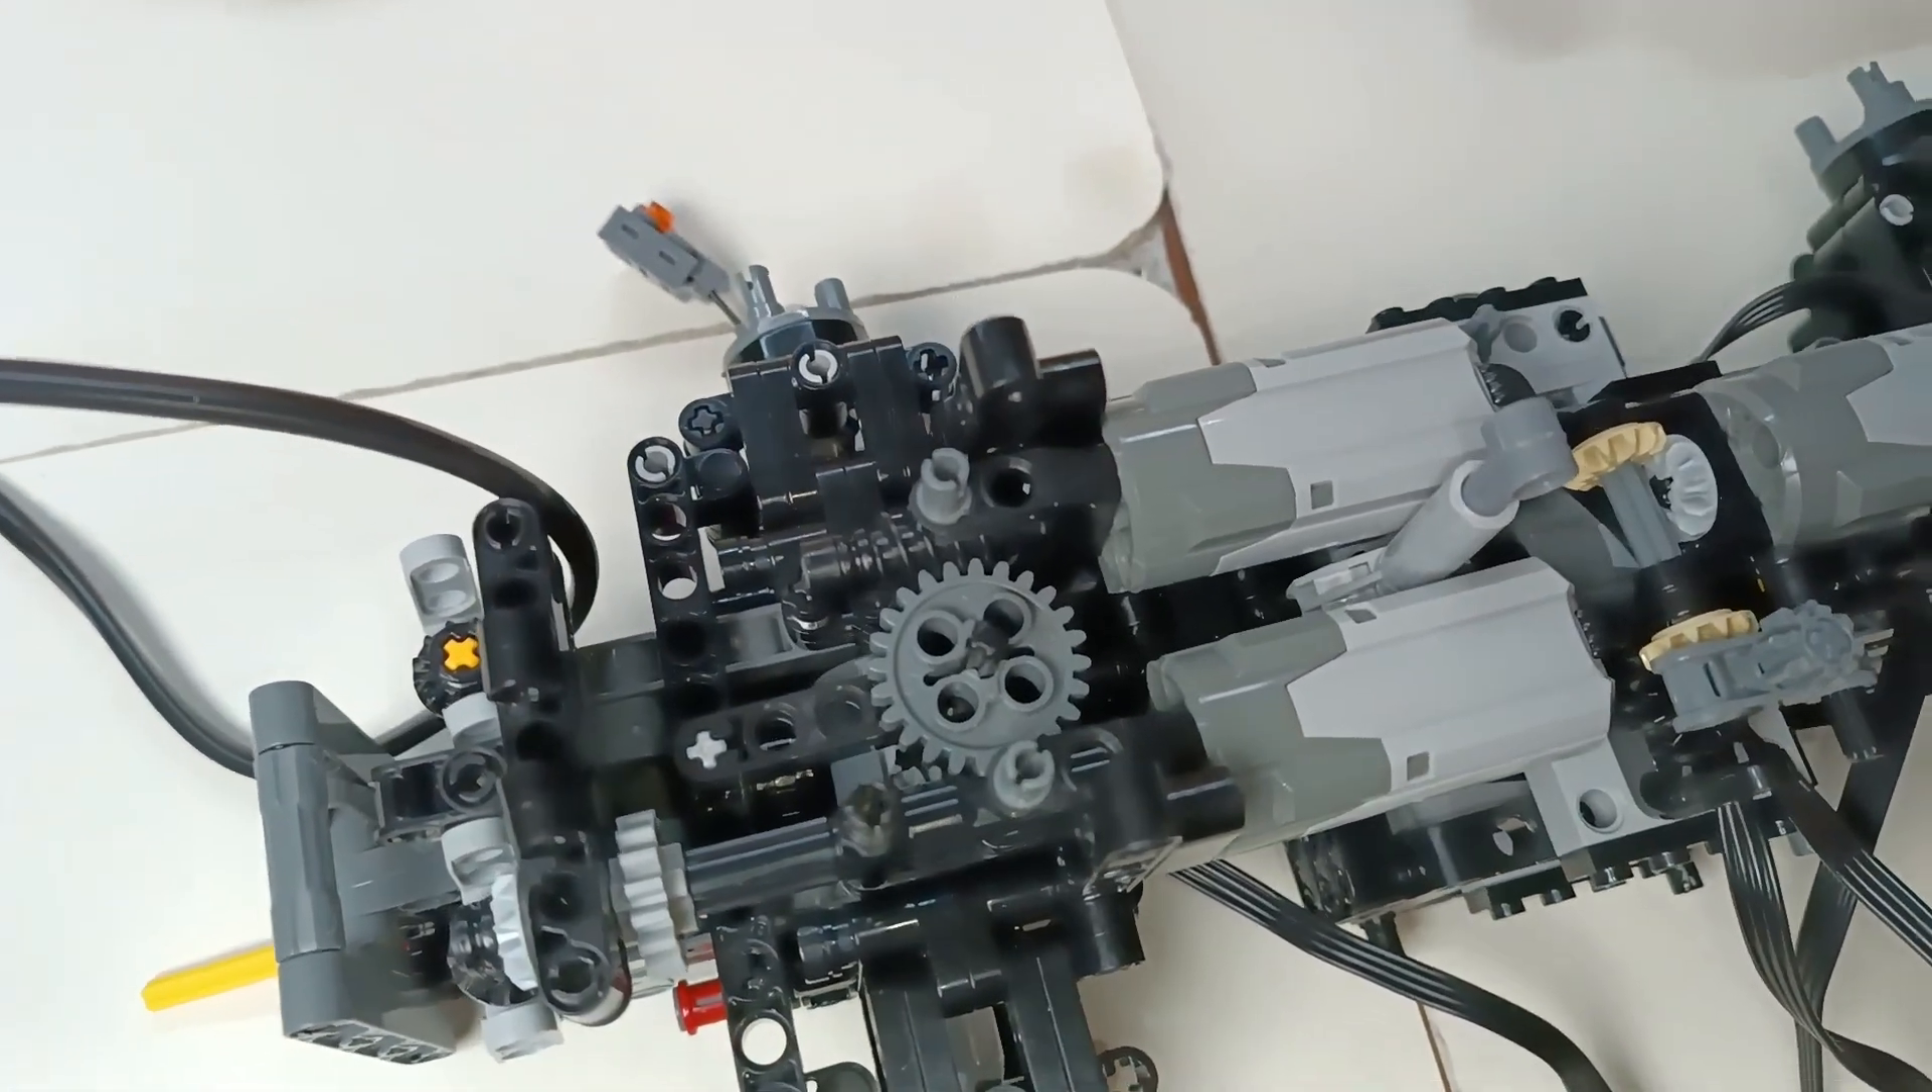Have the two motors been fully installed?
Yes.